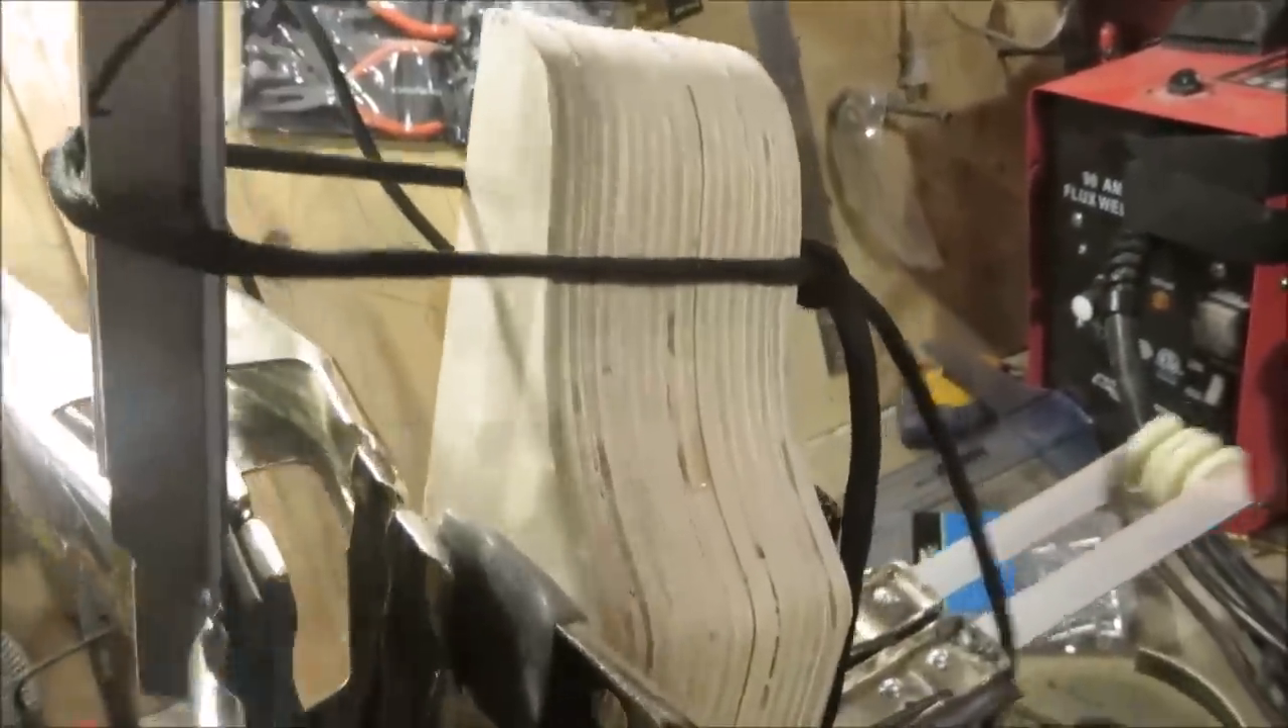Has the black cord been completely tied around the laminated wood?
Yes.